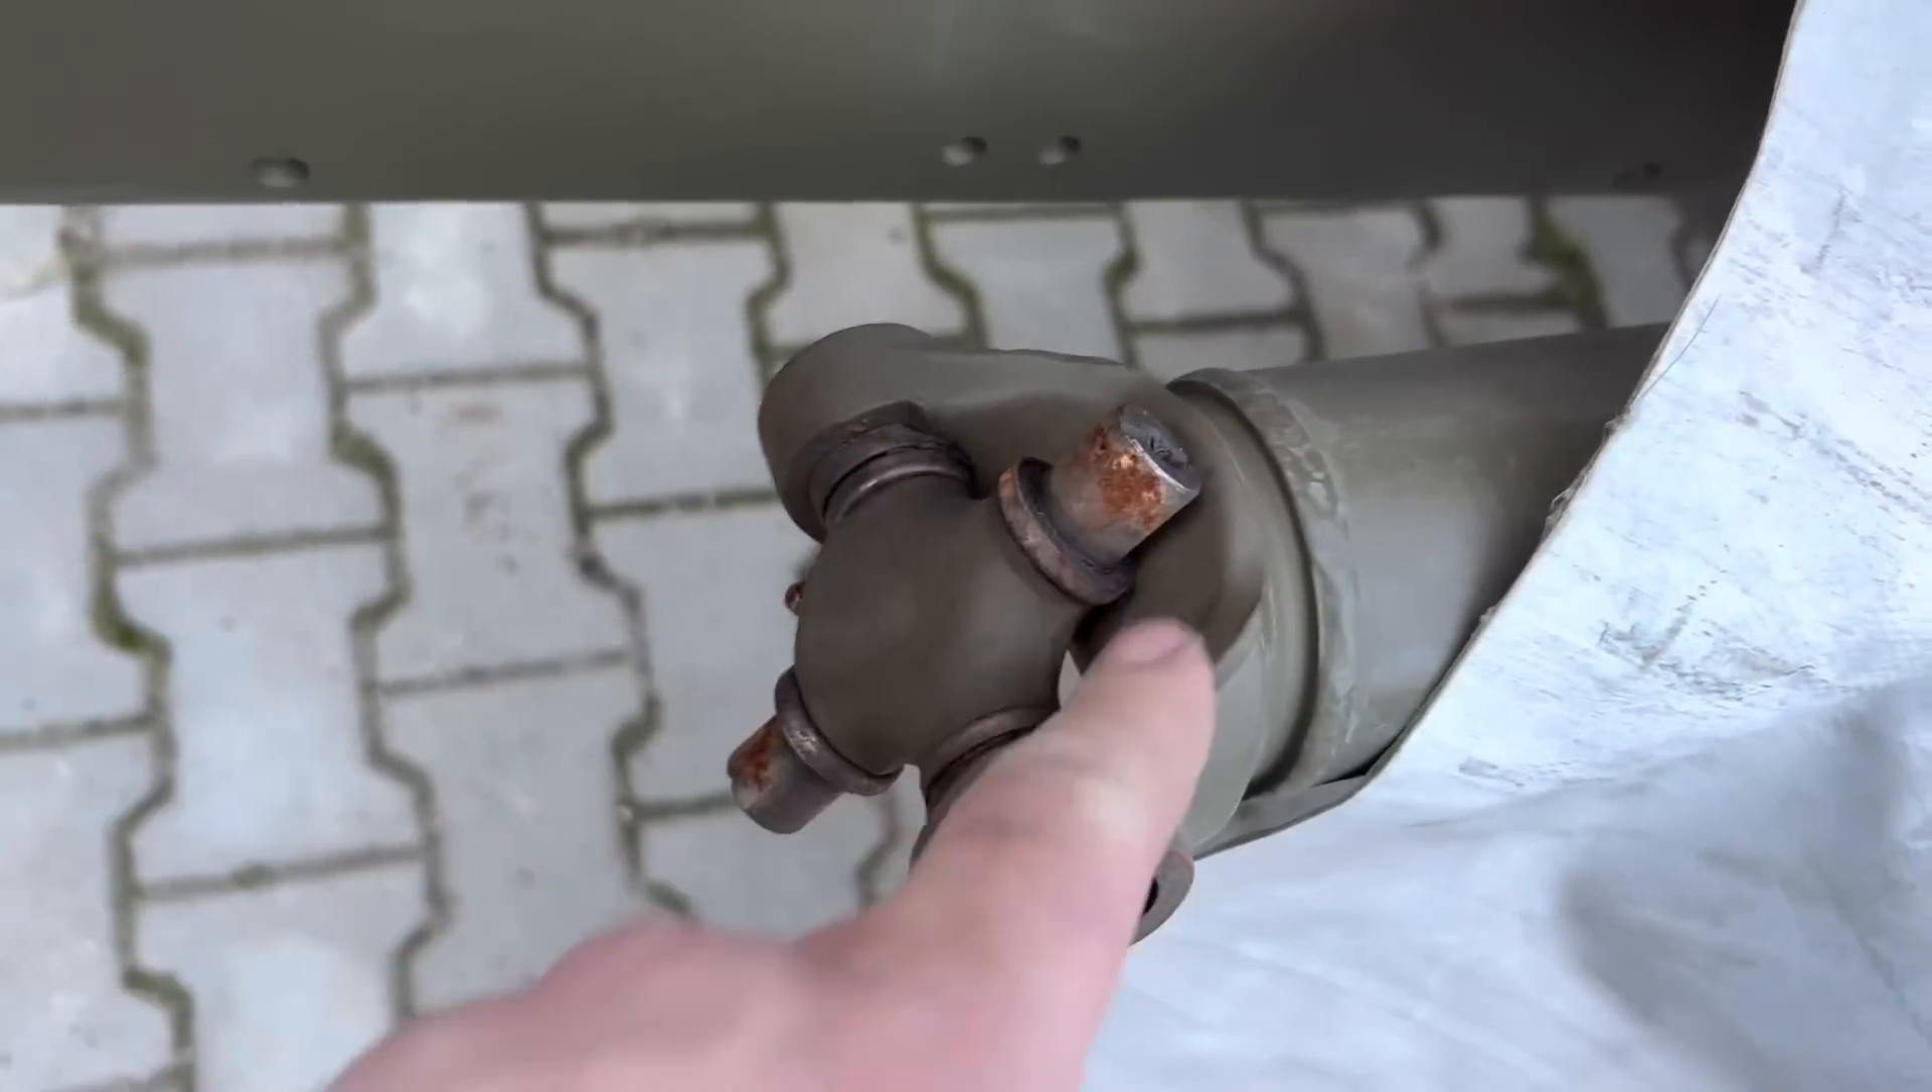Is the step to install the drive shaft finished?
No.